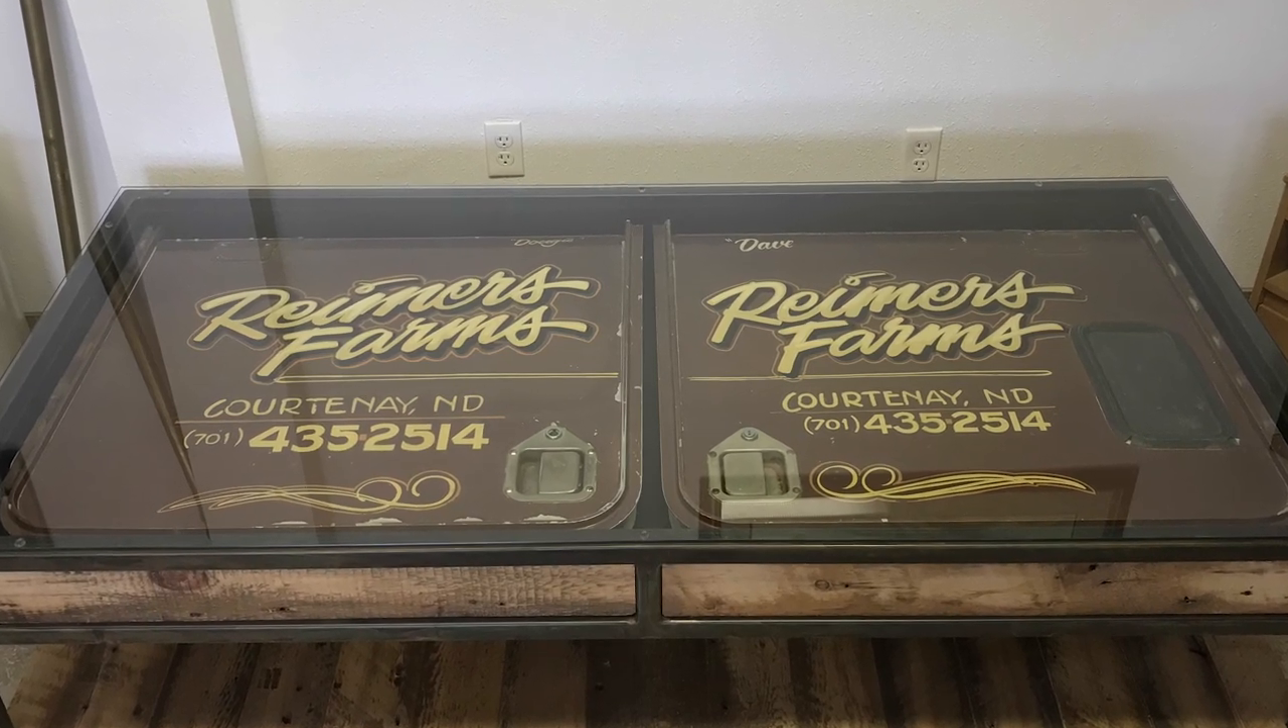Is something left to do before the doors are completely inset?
No.